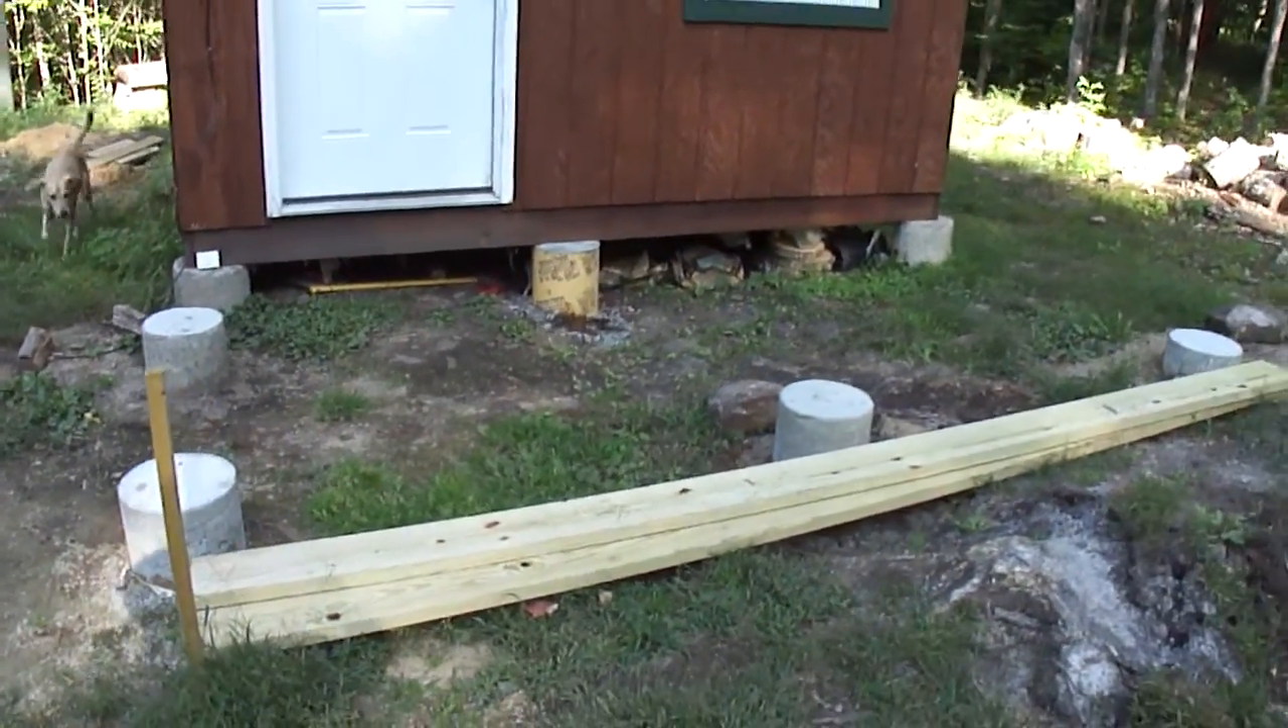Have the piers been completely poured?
Yes.